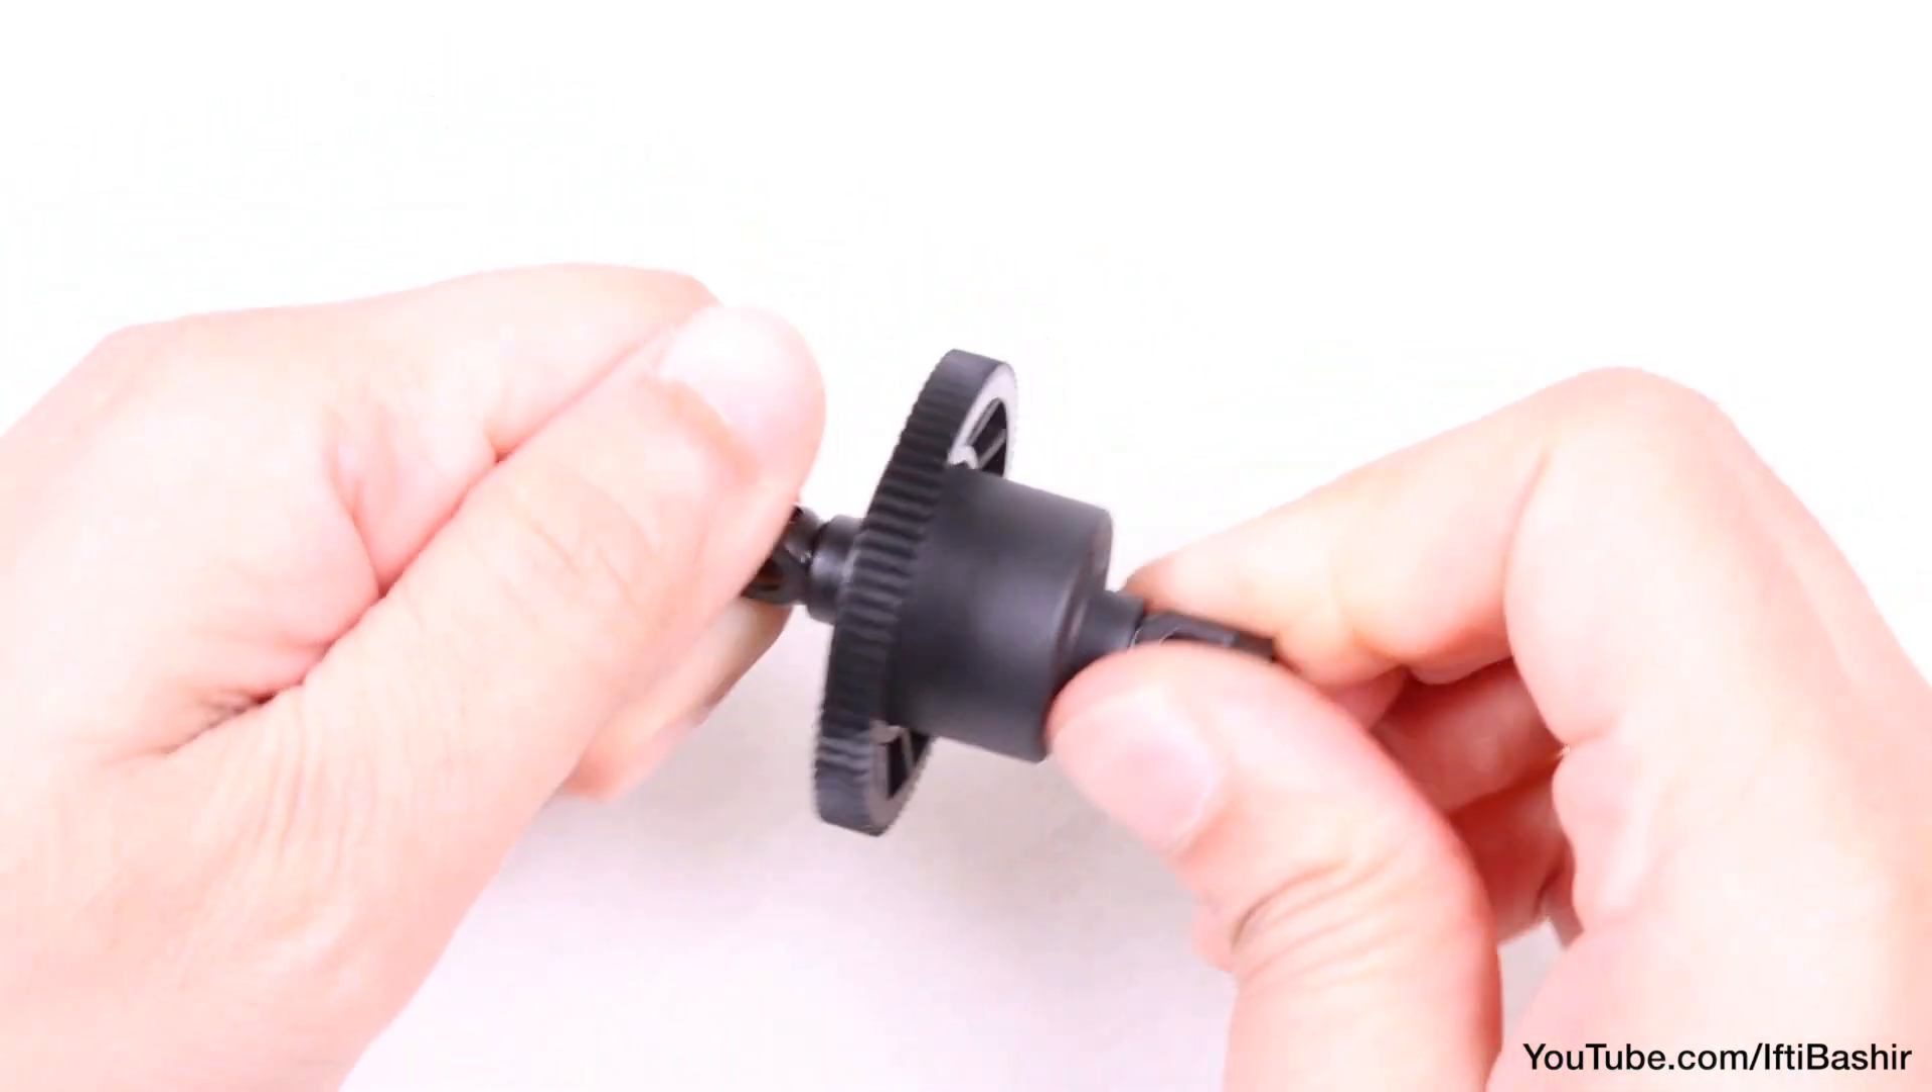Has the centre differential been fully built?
Yes.